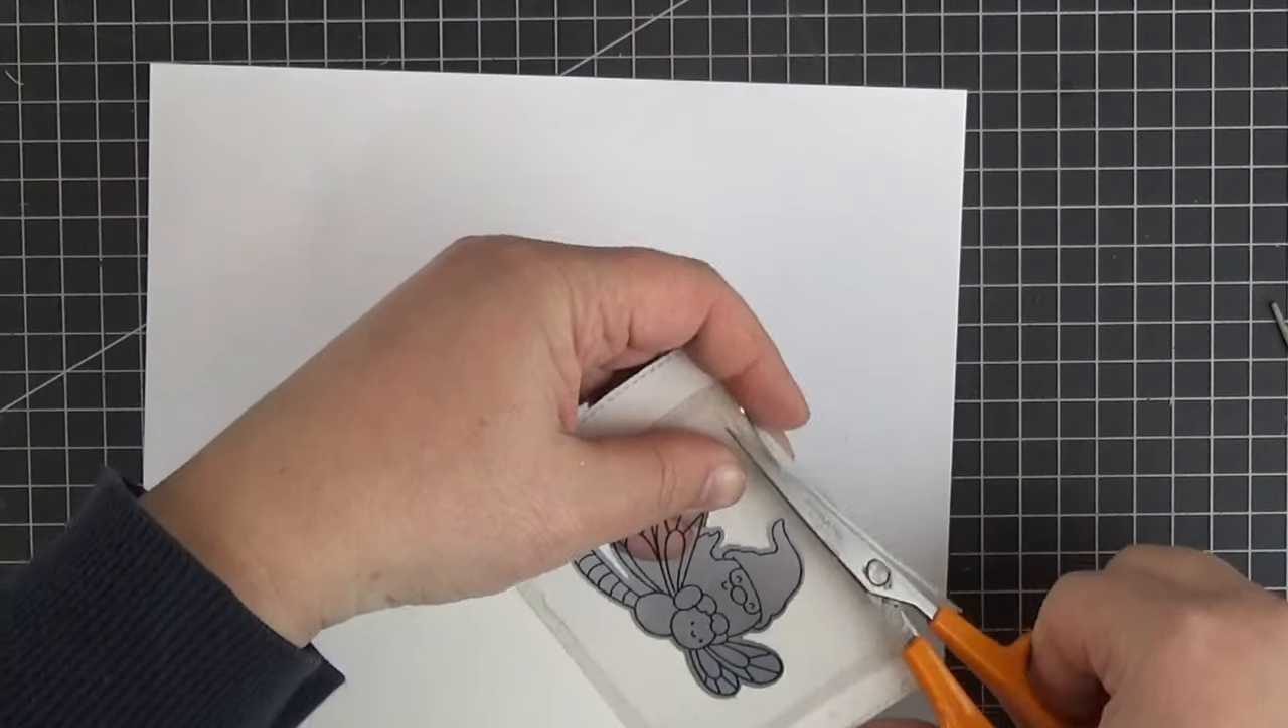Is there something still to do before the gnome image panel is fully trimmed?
Yes.